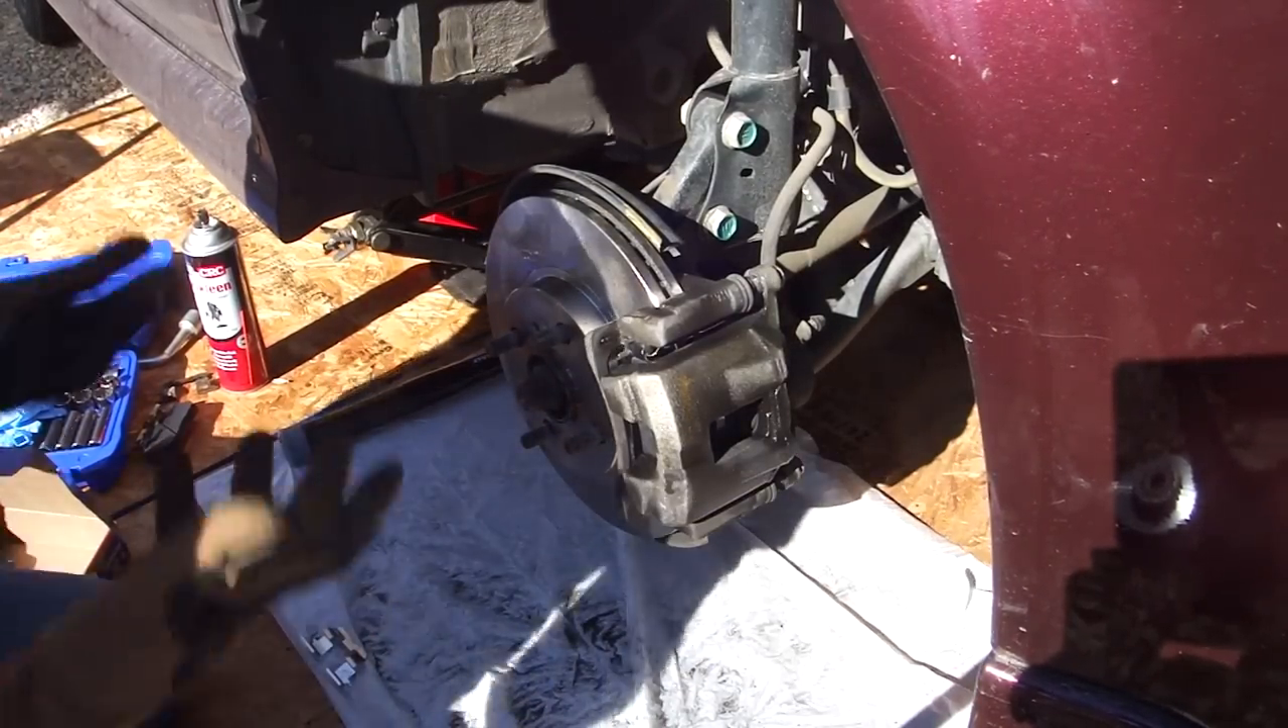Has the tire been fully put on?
No.